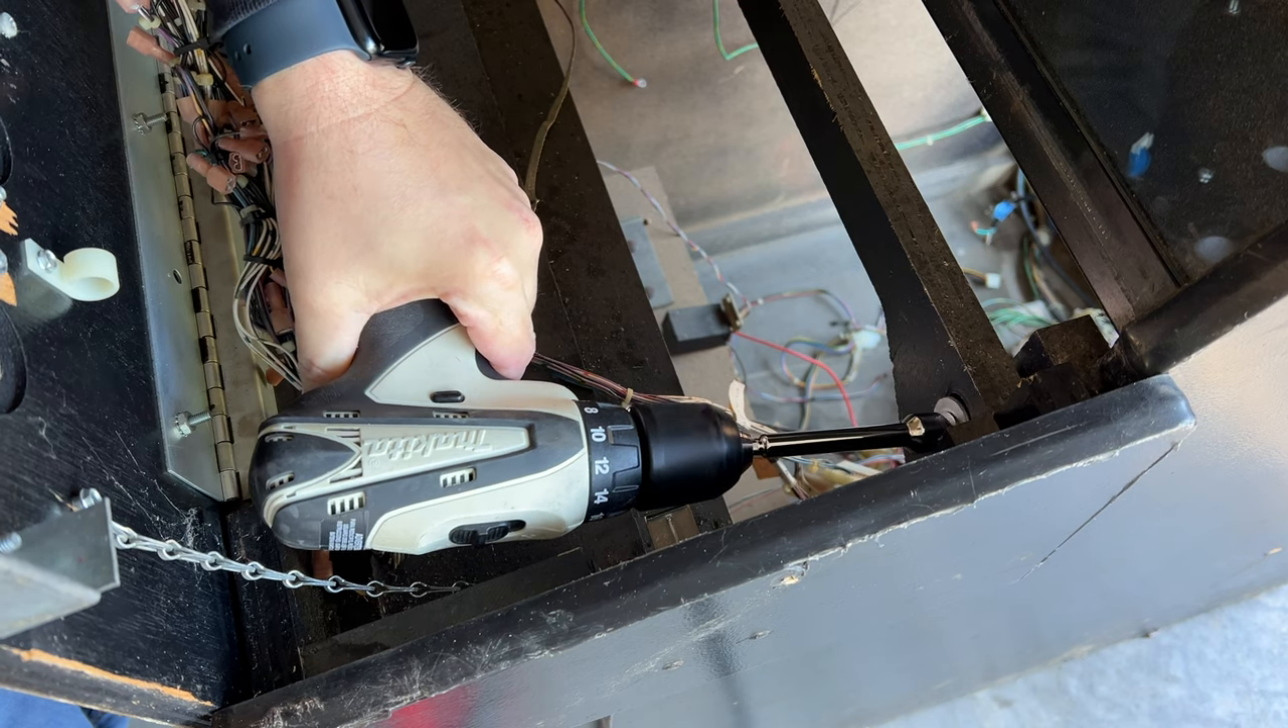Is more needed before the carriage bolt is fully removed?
Yes.